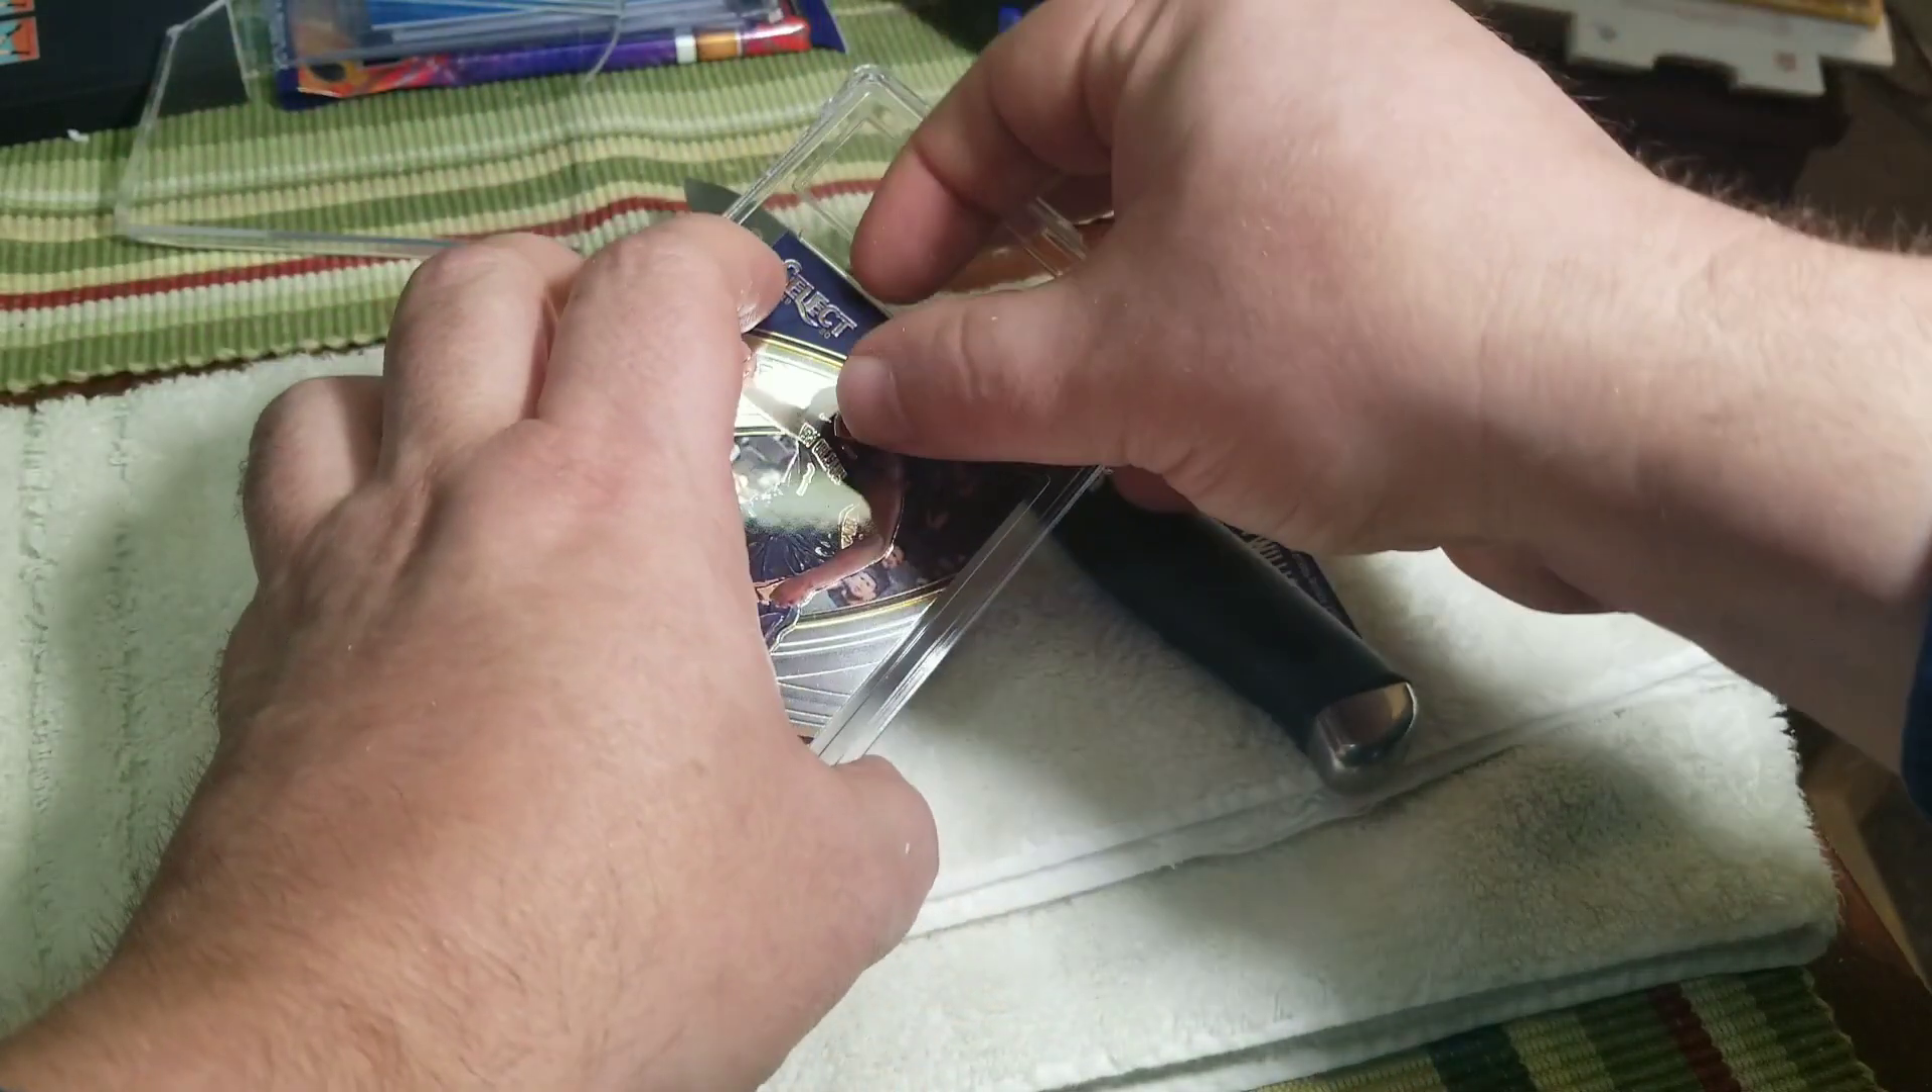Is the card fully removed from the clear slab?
No.